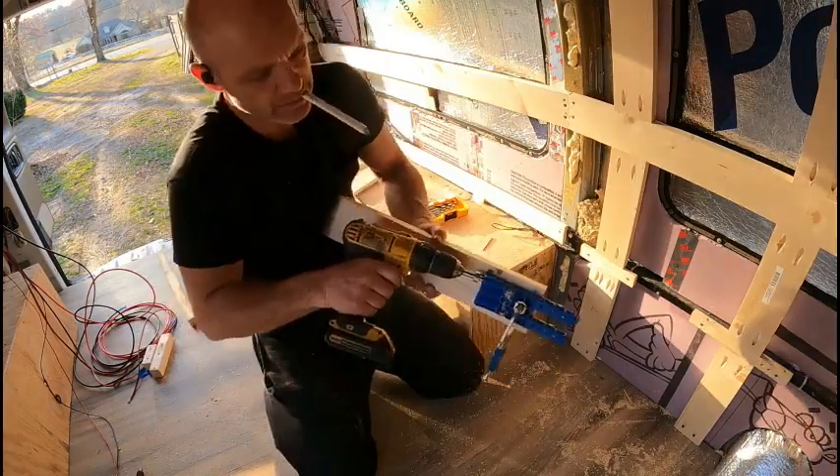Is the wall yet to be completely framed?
Yes.